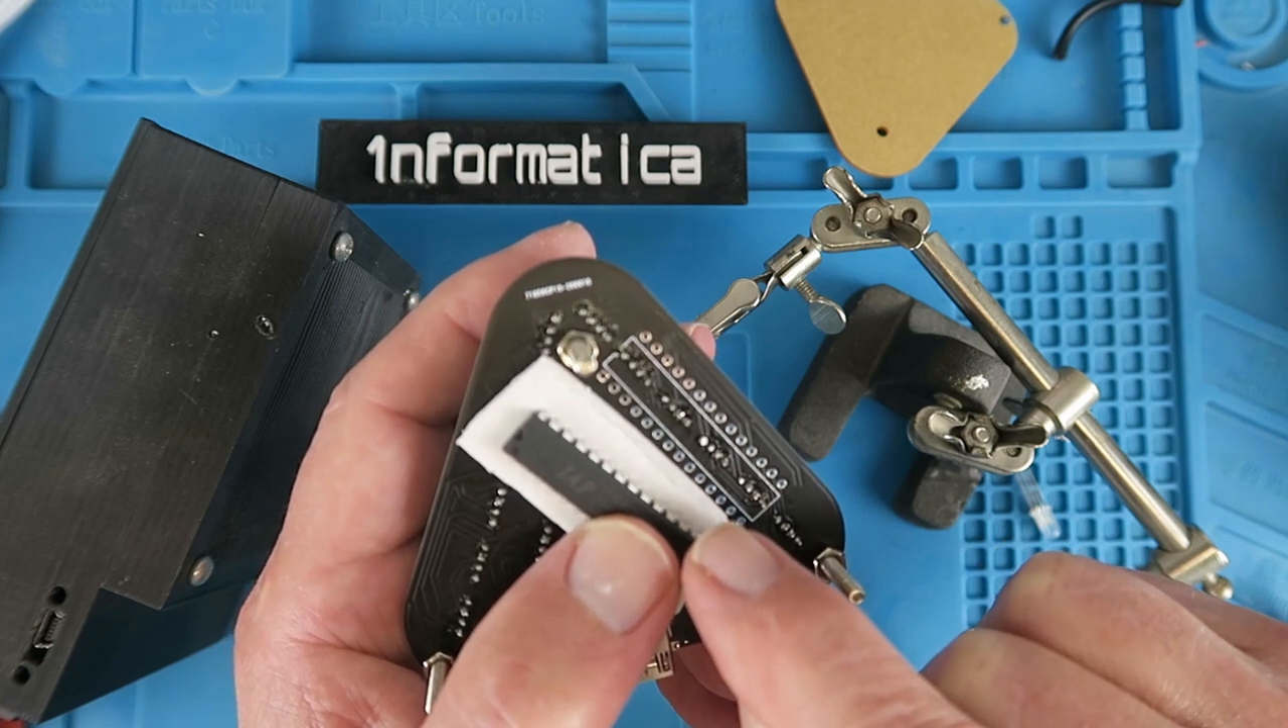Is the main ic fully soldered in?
No.